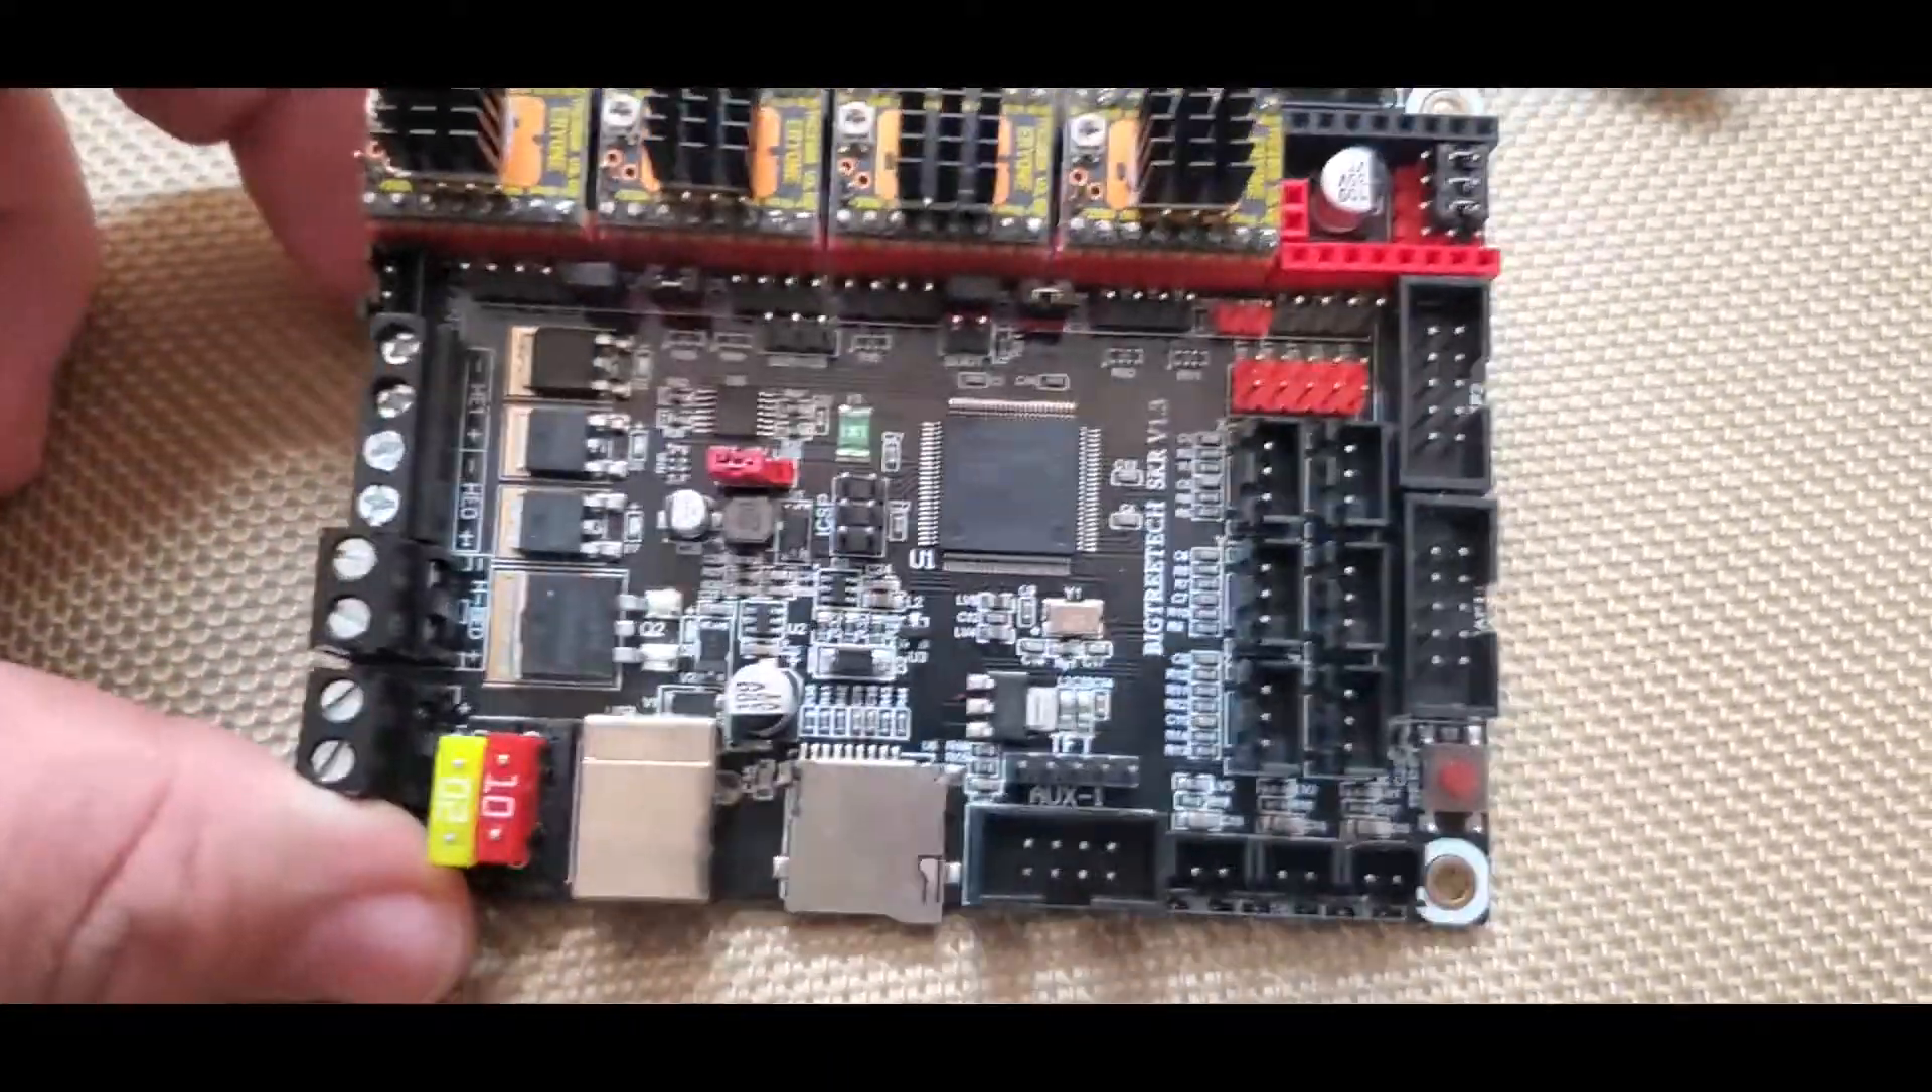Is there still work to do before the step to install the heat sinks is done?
No.